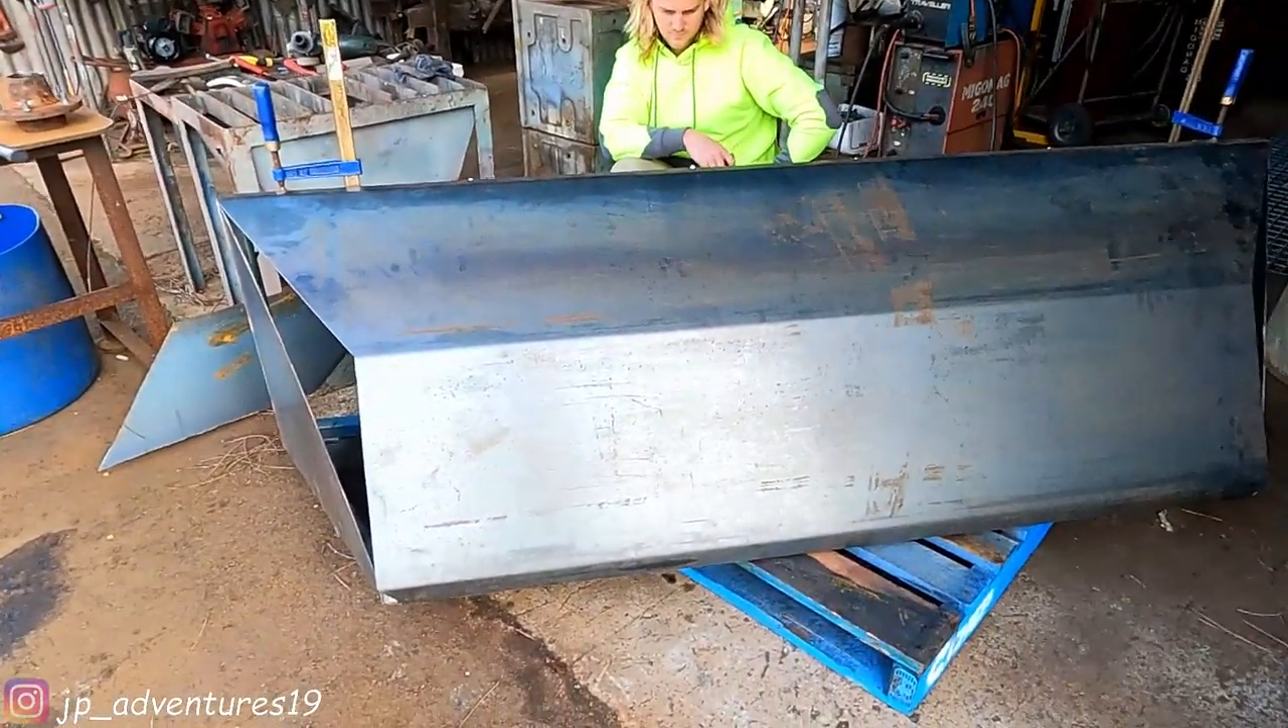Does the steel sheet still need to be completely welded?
Yes.